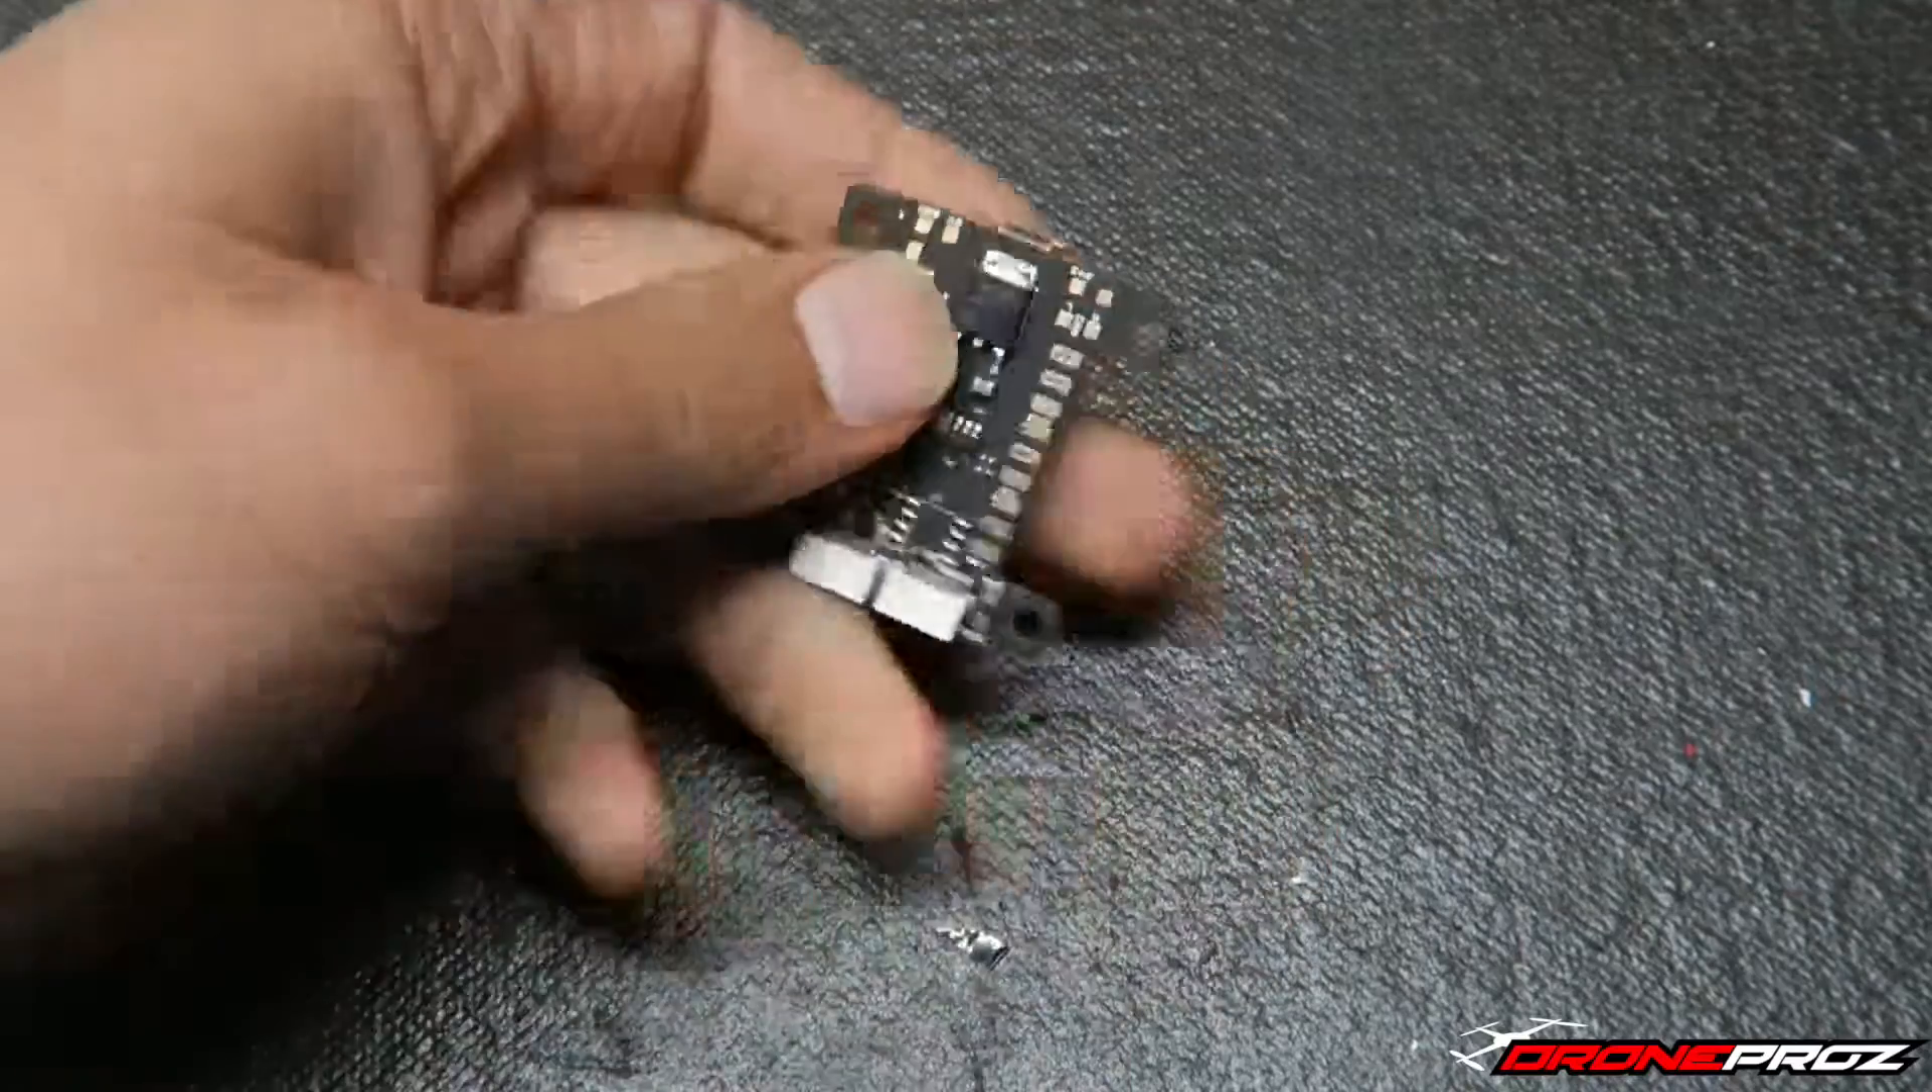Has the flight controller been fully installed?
No.